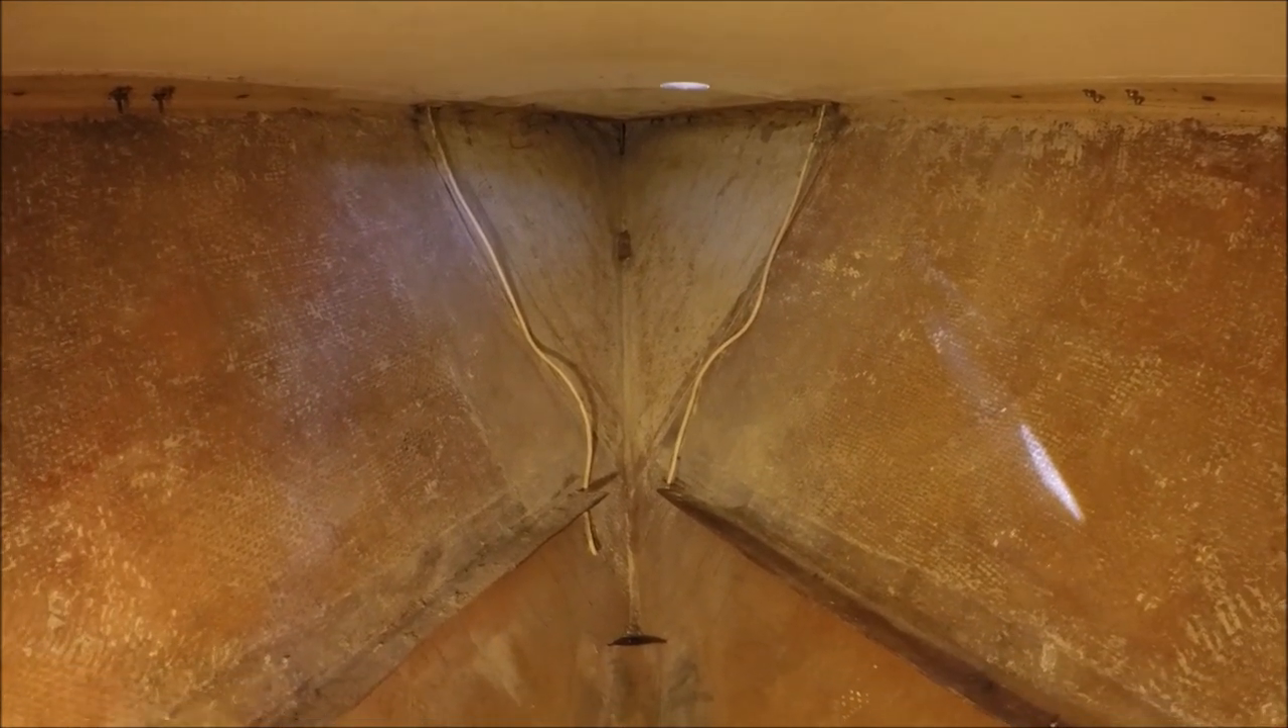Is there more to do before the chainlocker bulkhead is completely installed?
Yes.